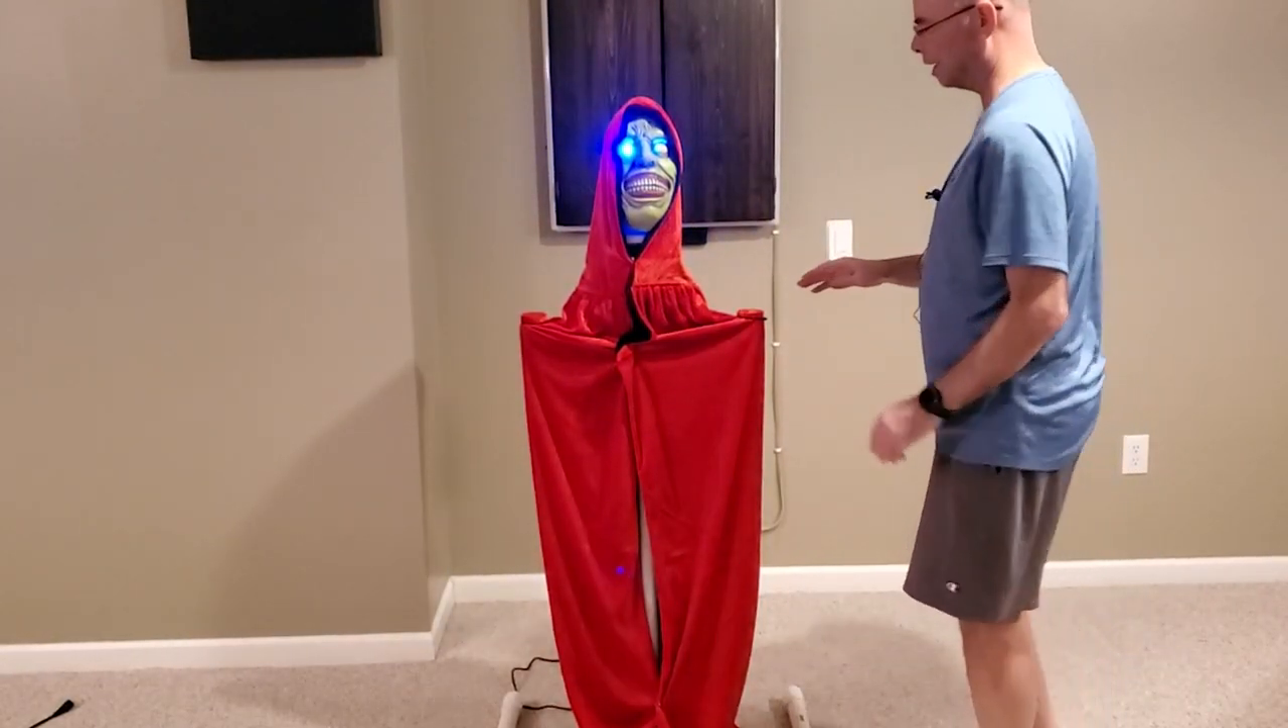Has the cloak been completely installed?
Yes.